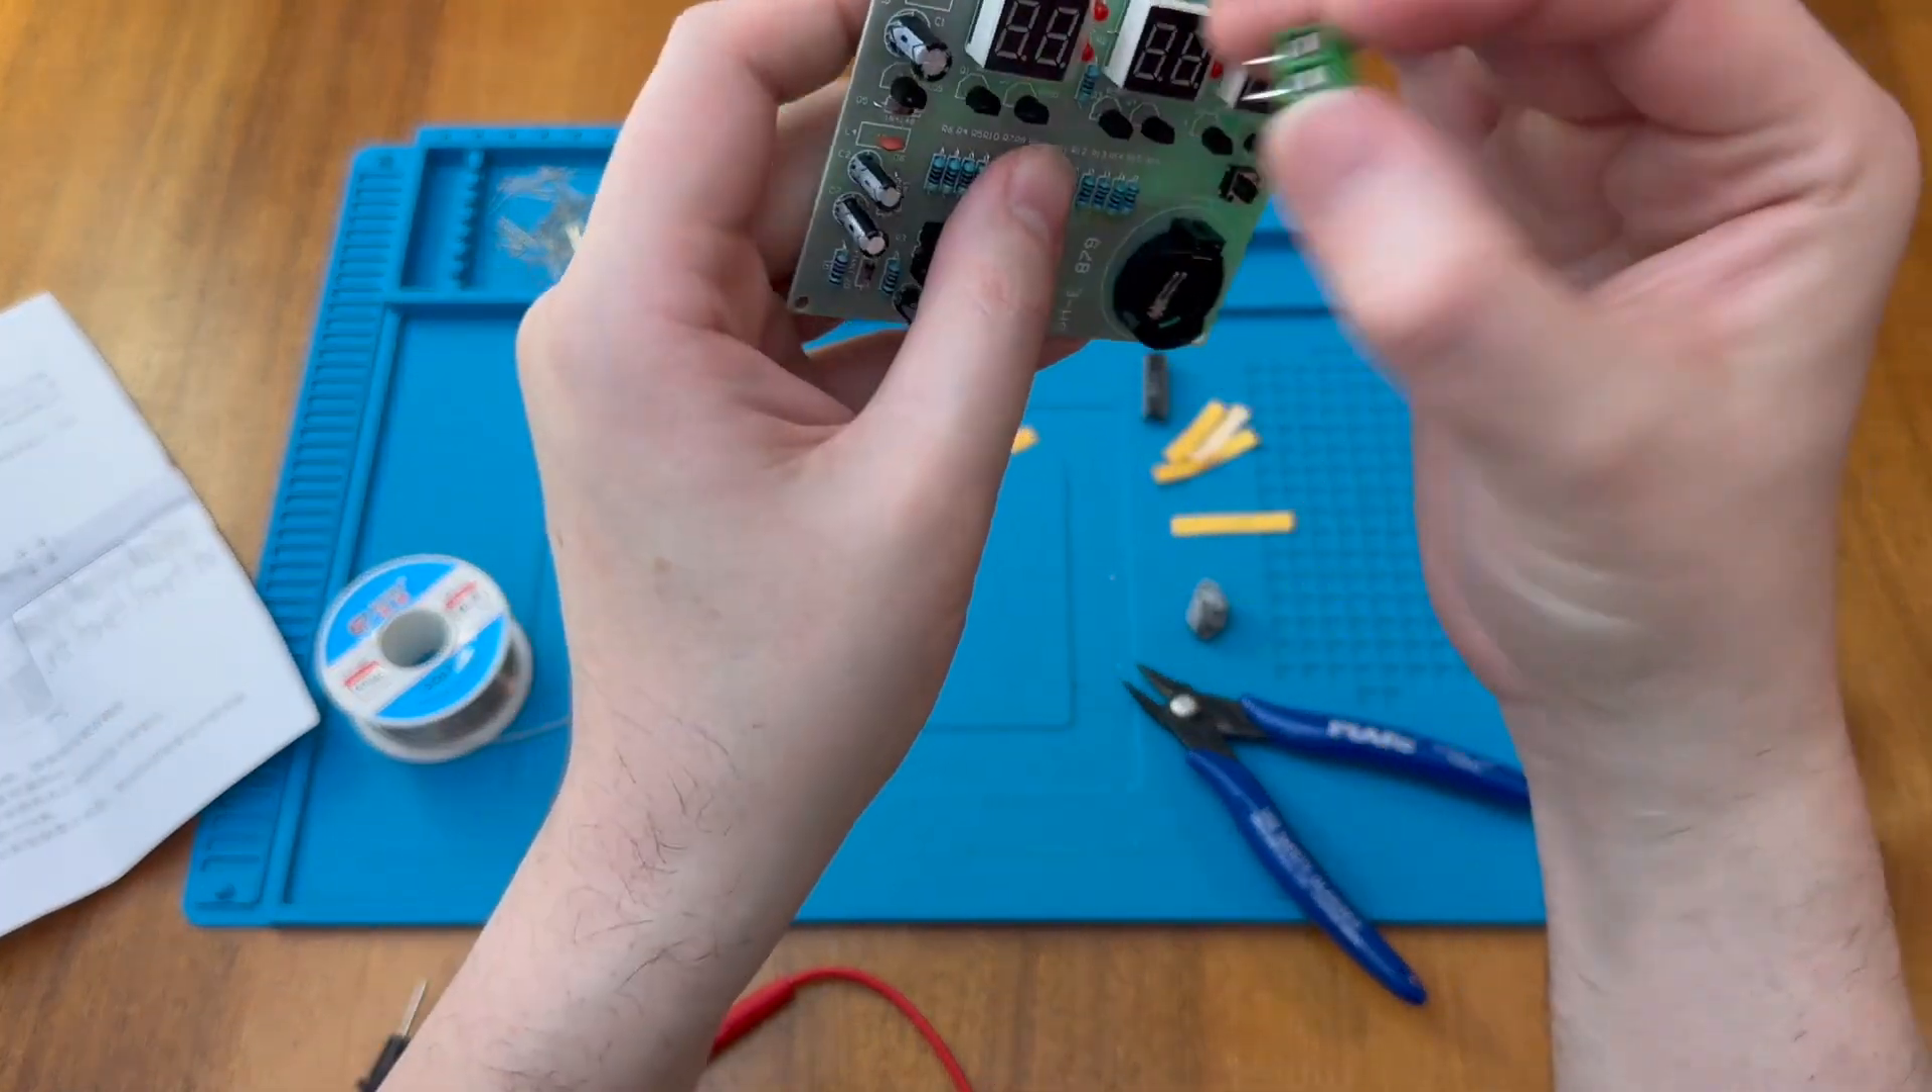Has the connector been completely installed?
No.